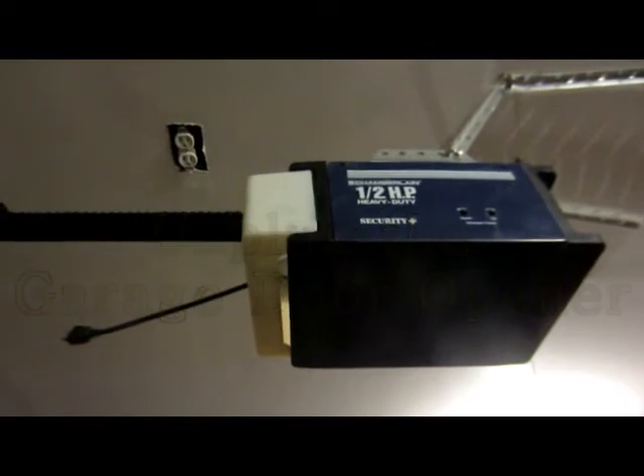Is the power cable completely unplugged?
Yes.